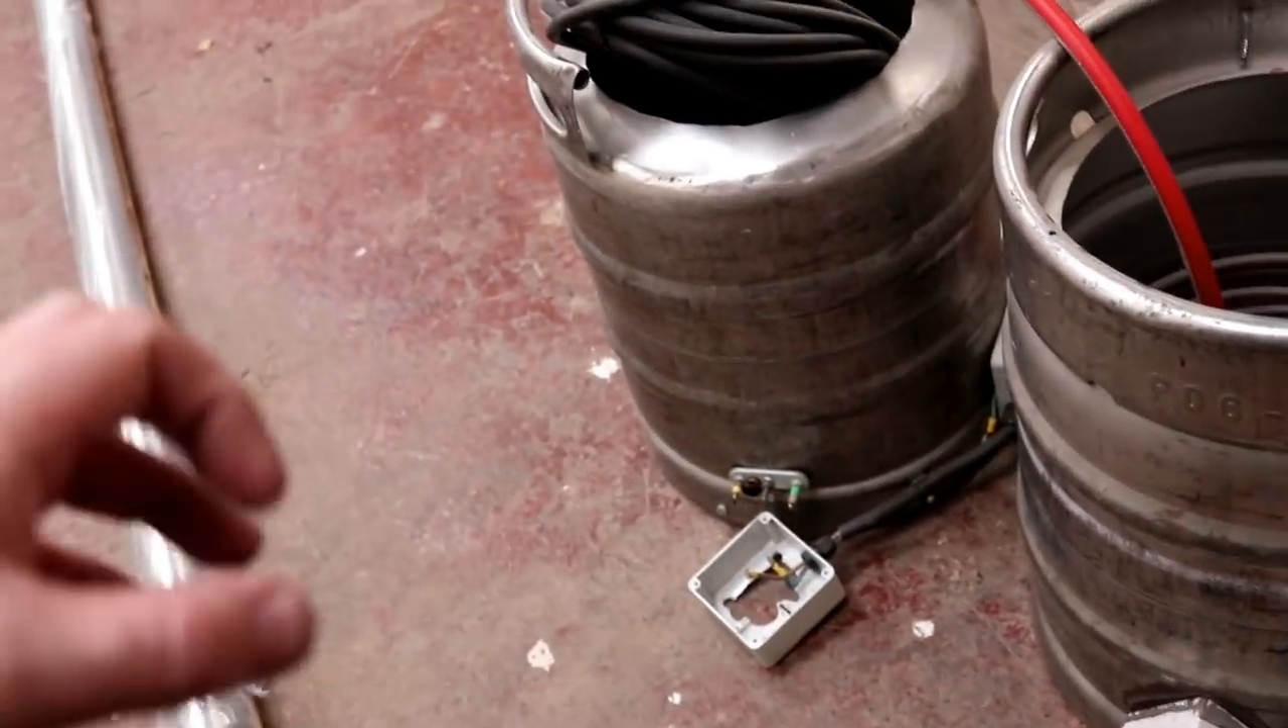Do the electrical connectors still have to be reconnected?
Yes.